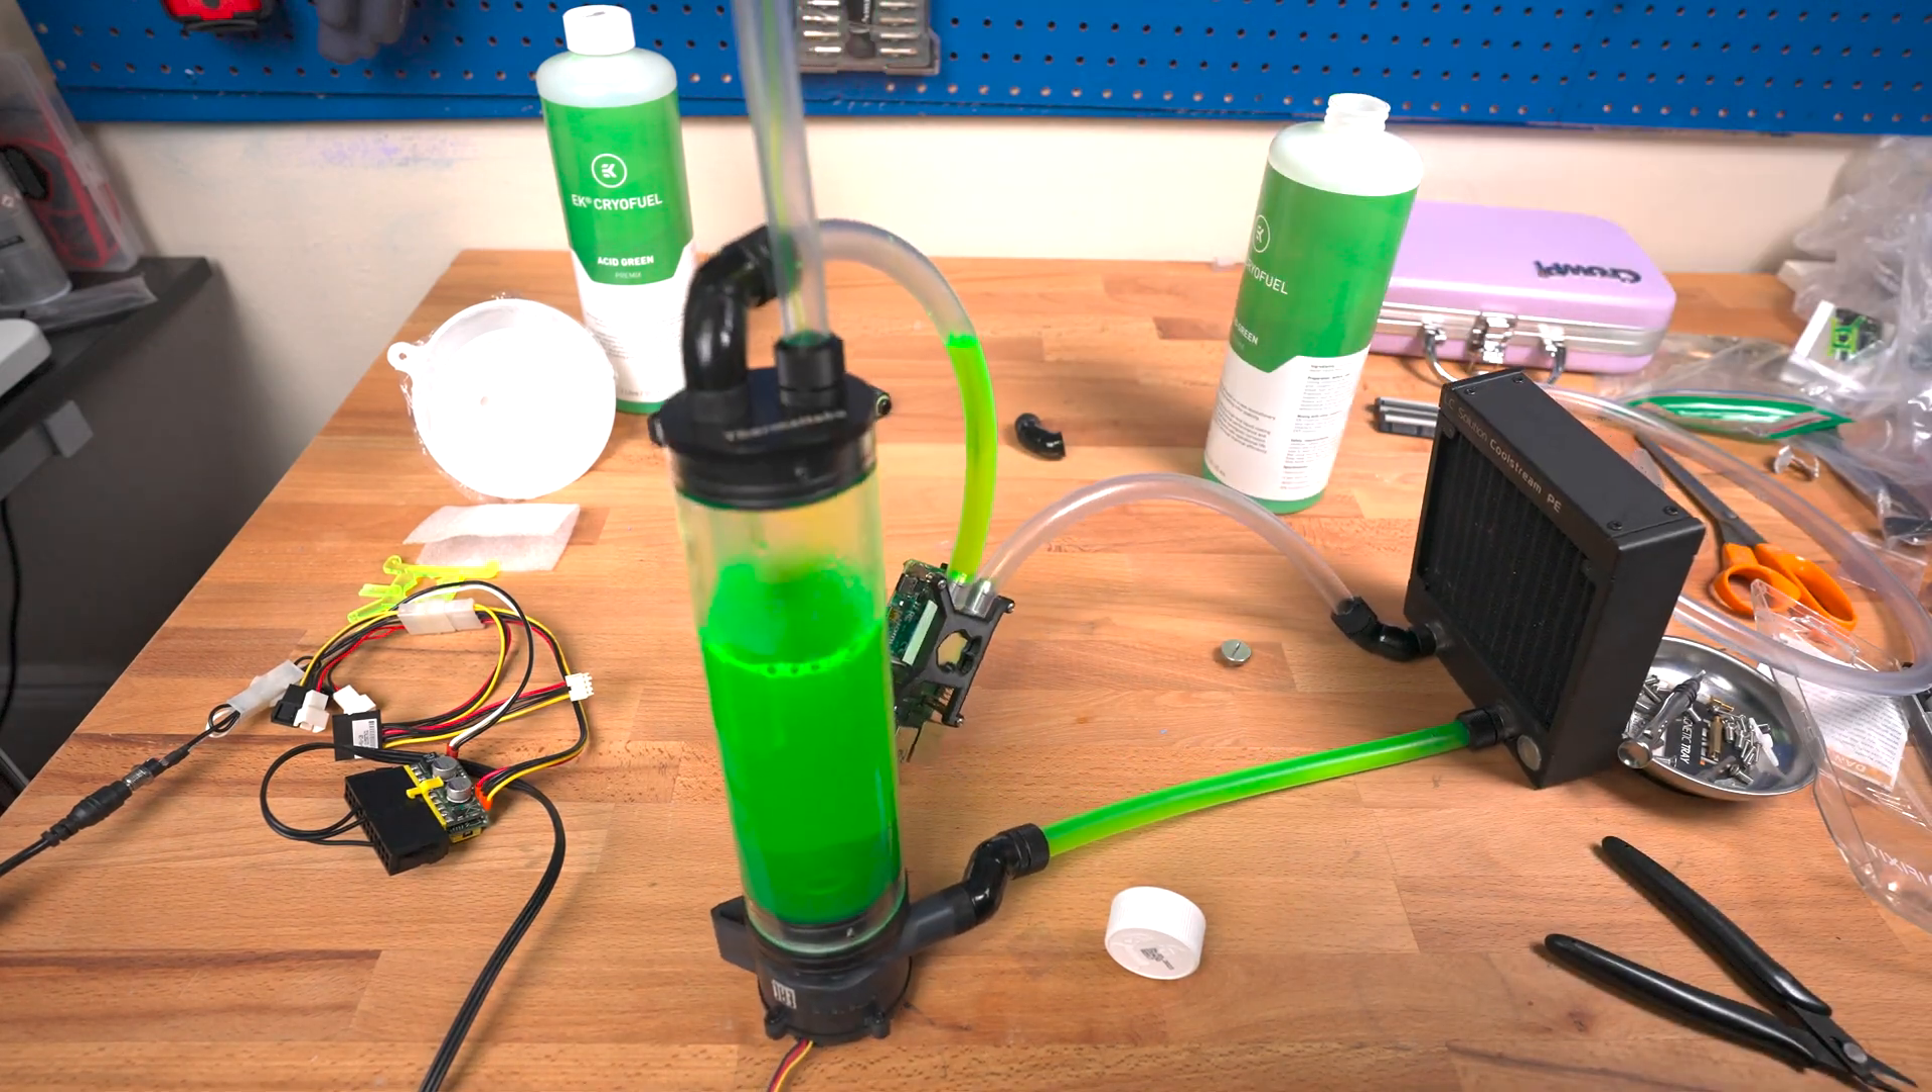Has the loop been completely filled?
No.